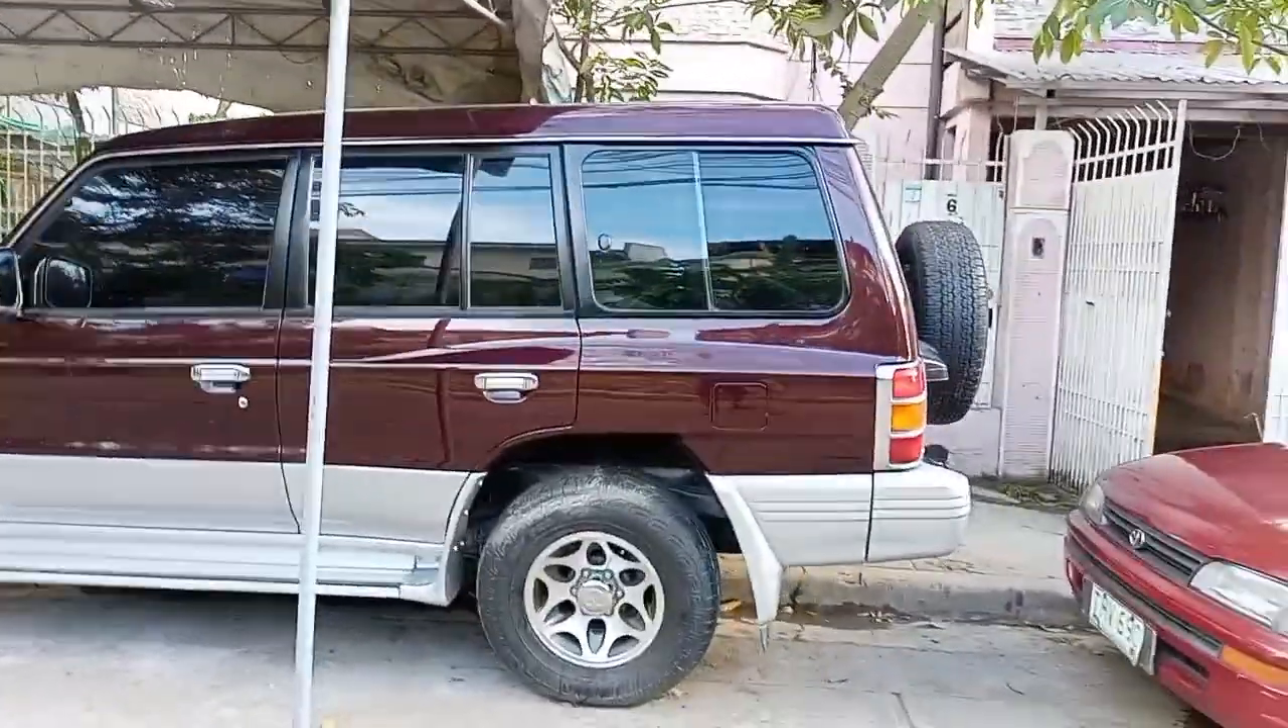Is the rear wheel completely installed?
Yes.